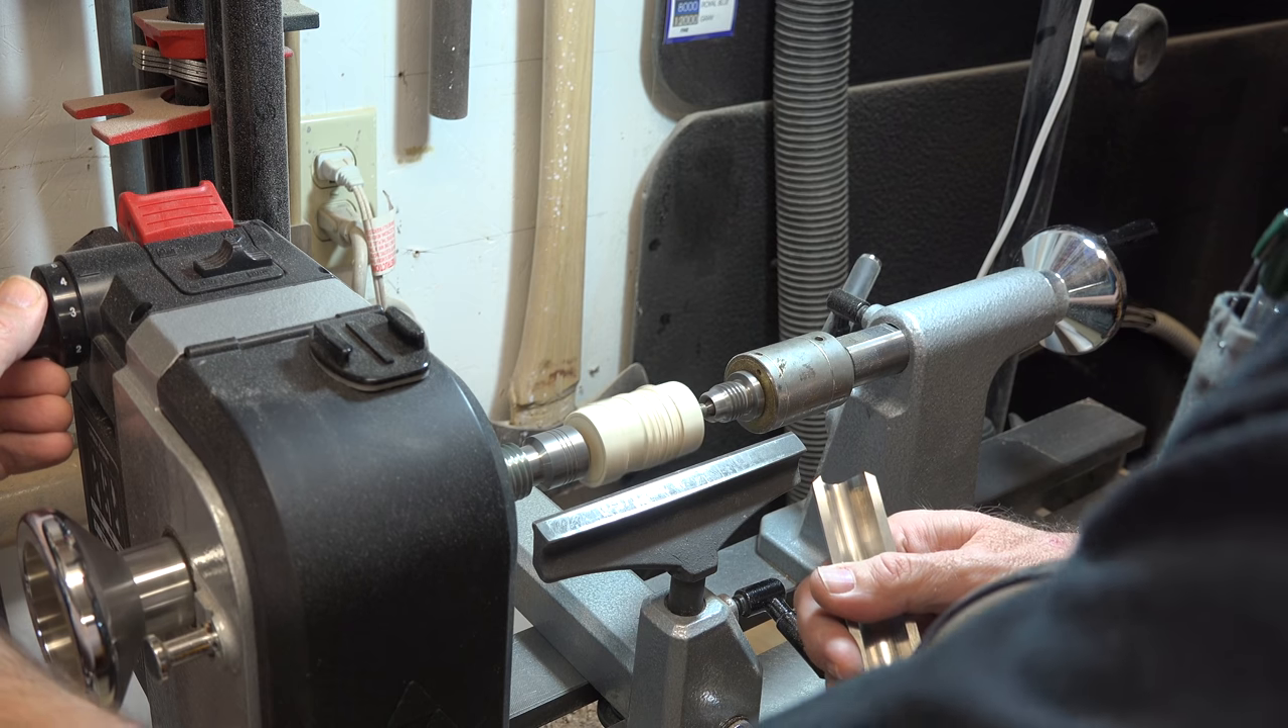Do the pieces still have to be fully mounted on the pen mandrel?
No.